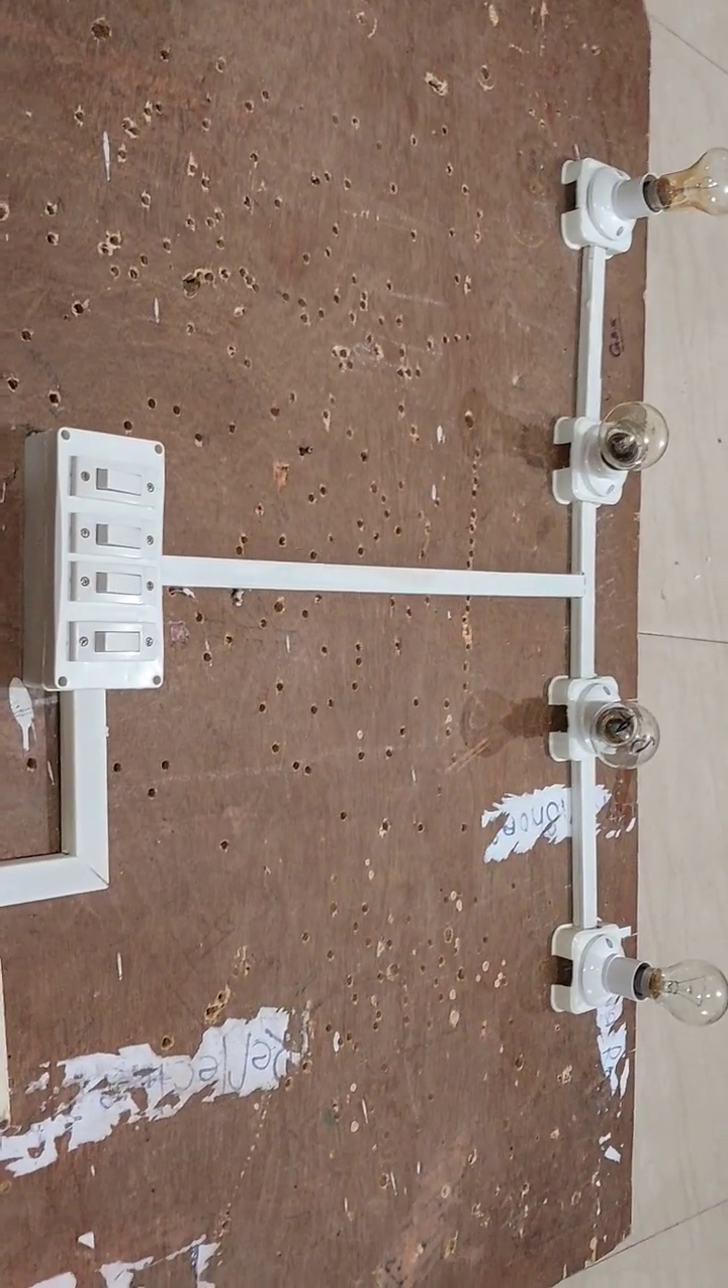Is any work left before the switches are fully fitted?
No.